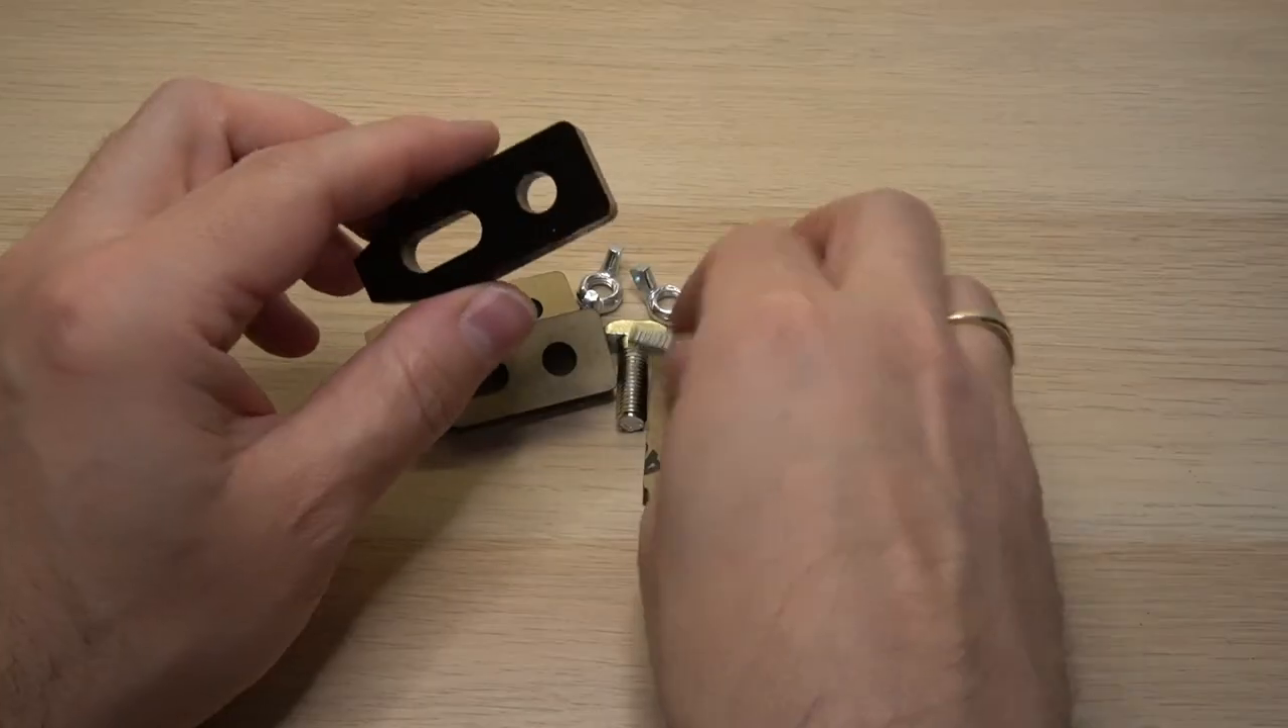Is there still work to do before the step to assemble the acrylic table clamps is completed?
Yes.